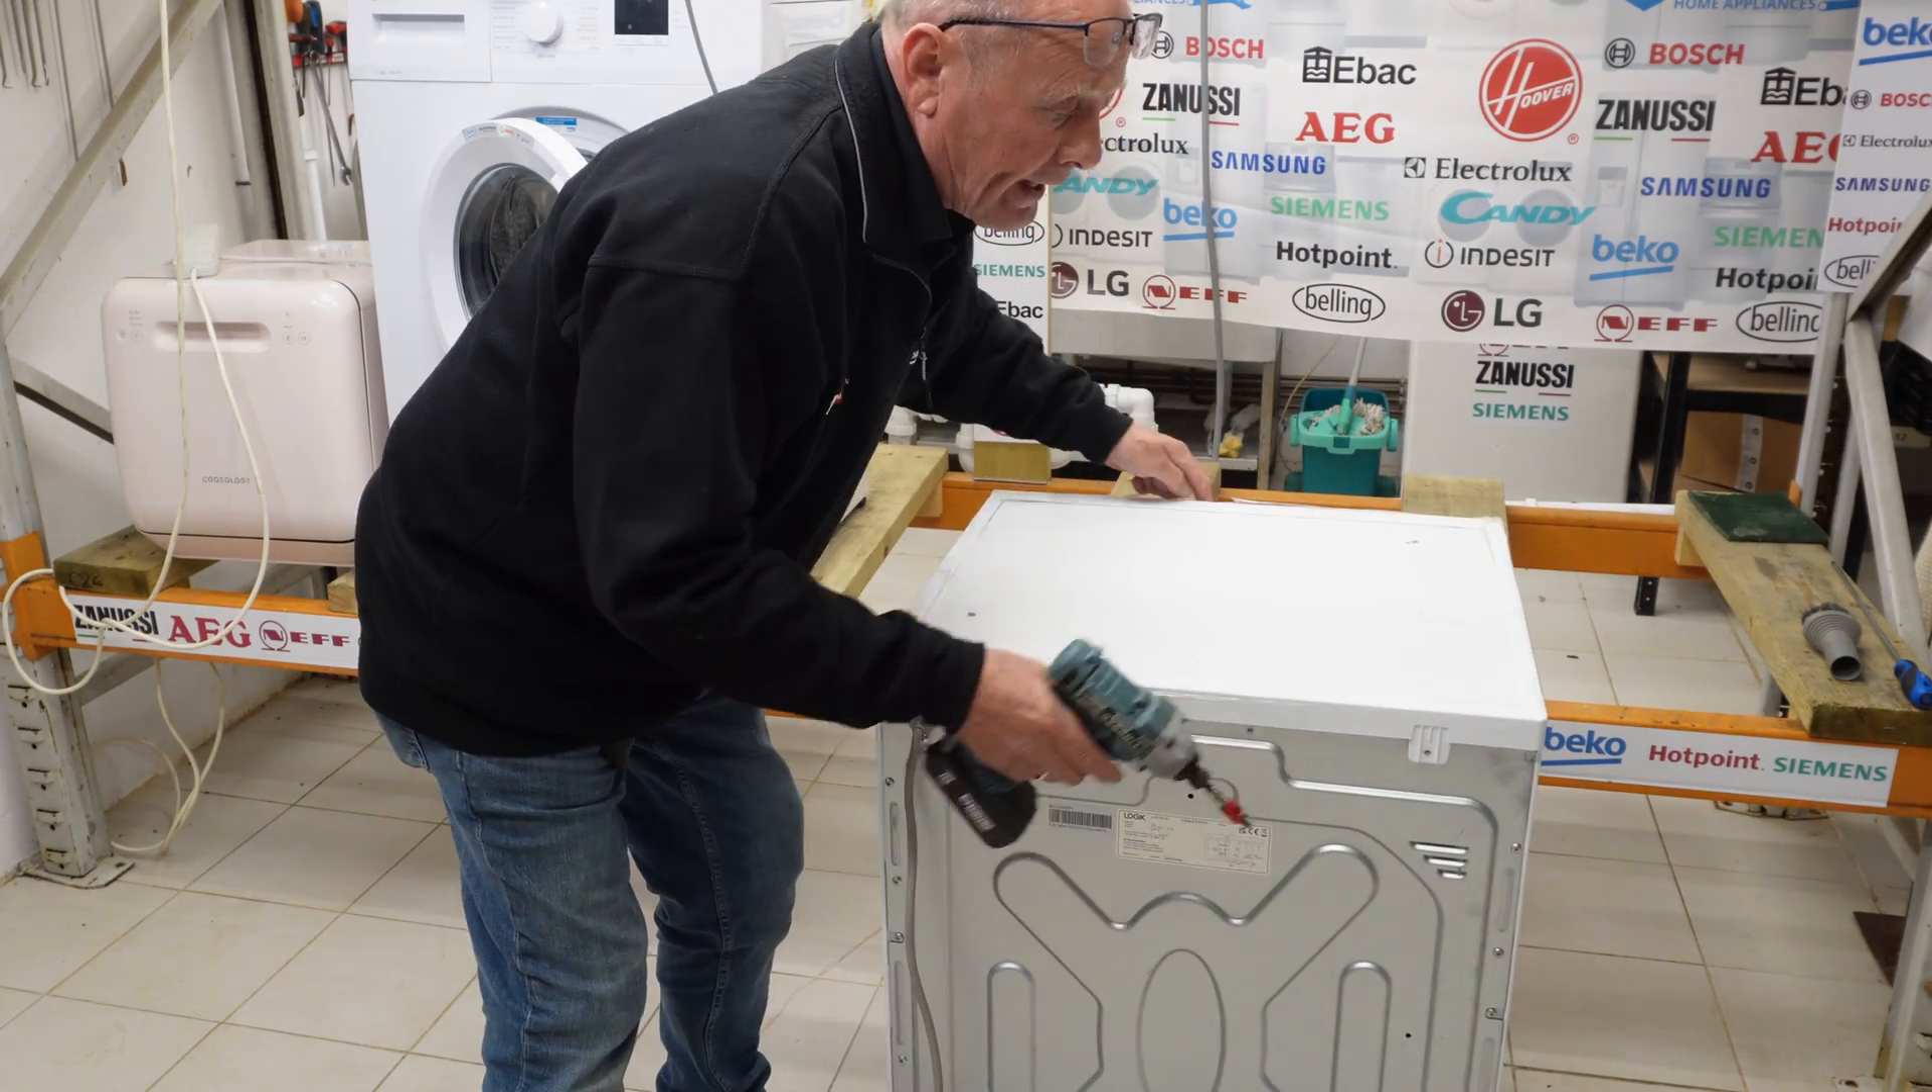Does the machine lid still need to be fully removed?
Yes.